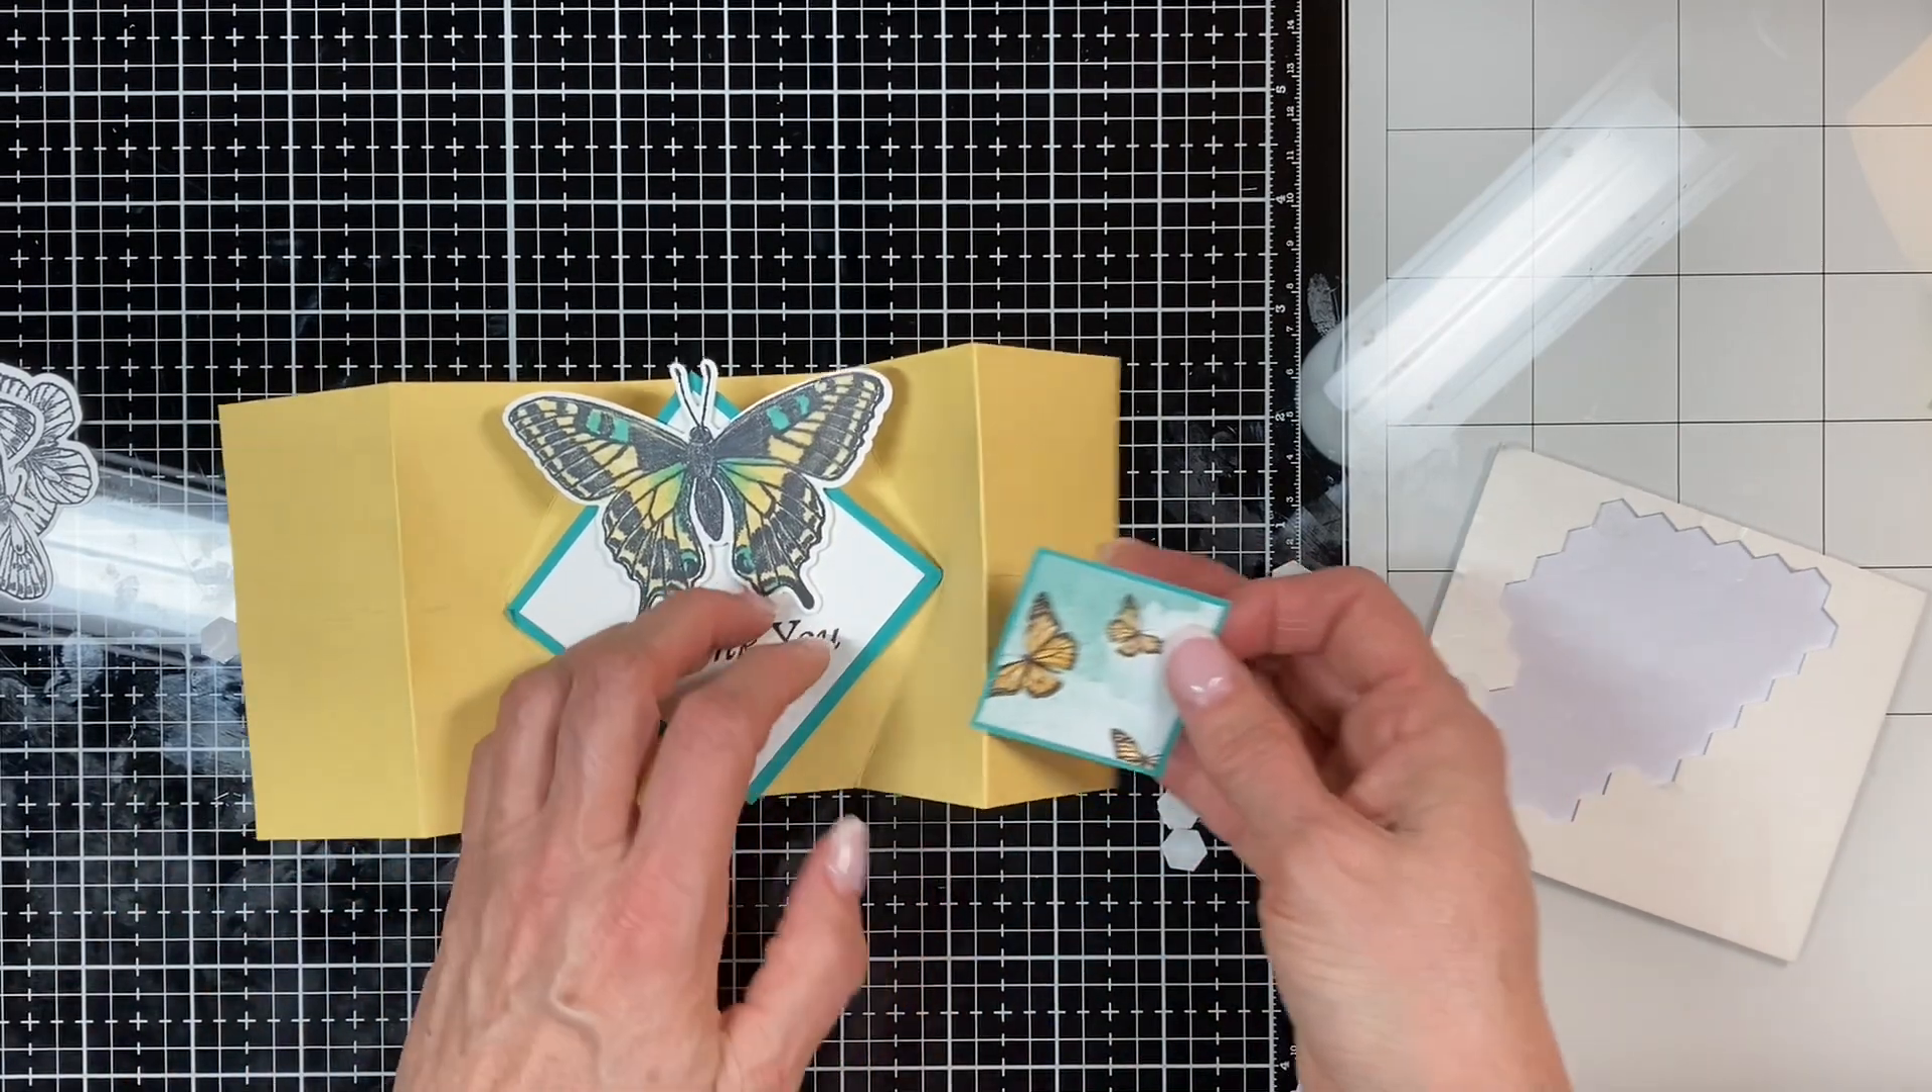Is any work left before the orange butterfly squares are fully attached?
Yes.